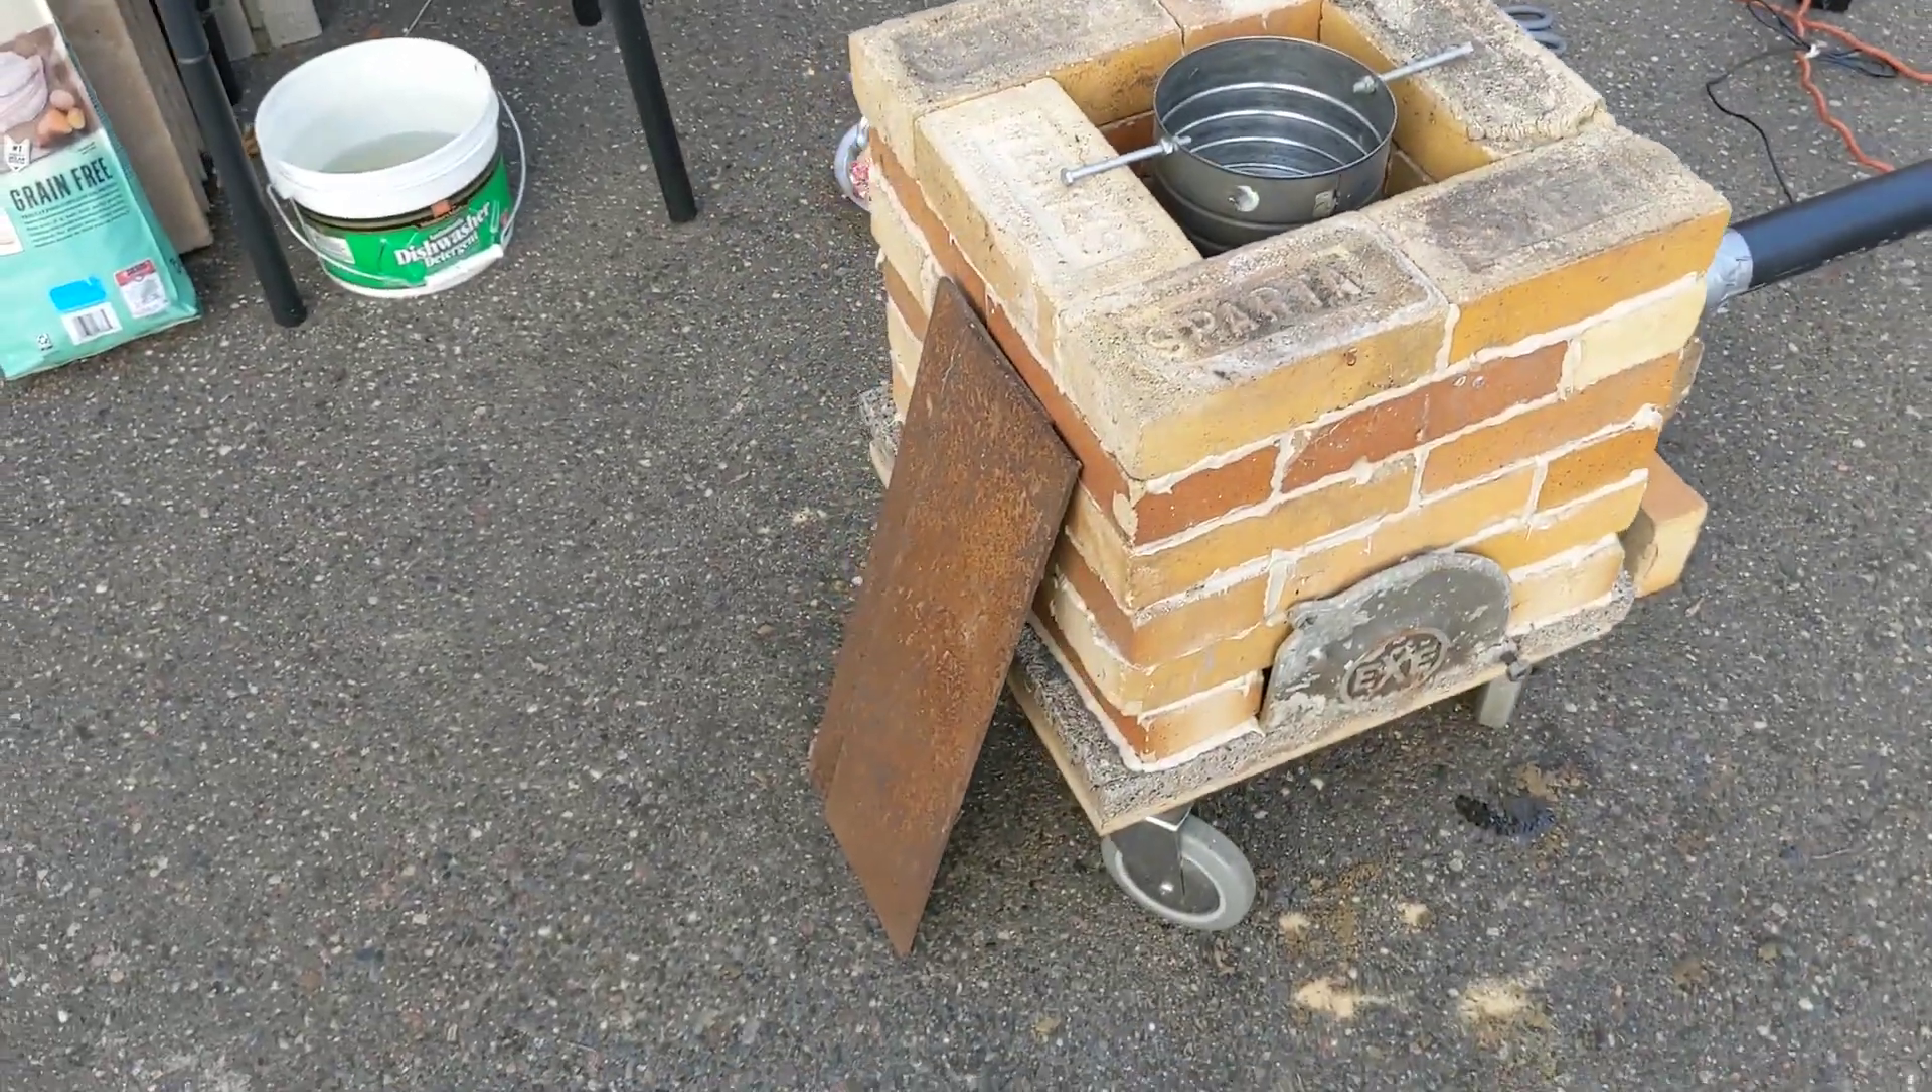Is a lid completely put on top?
No.